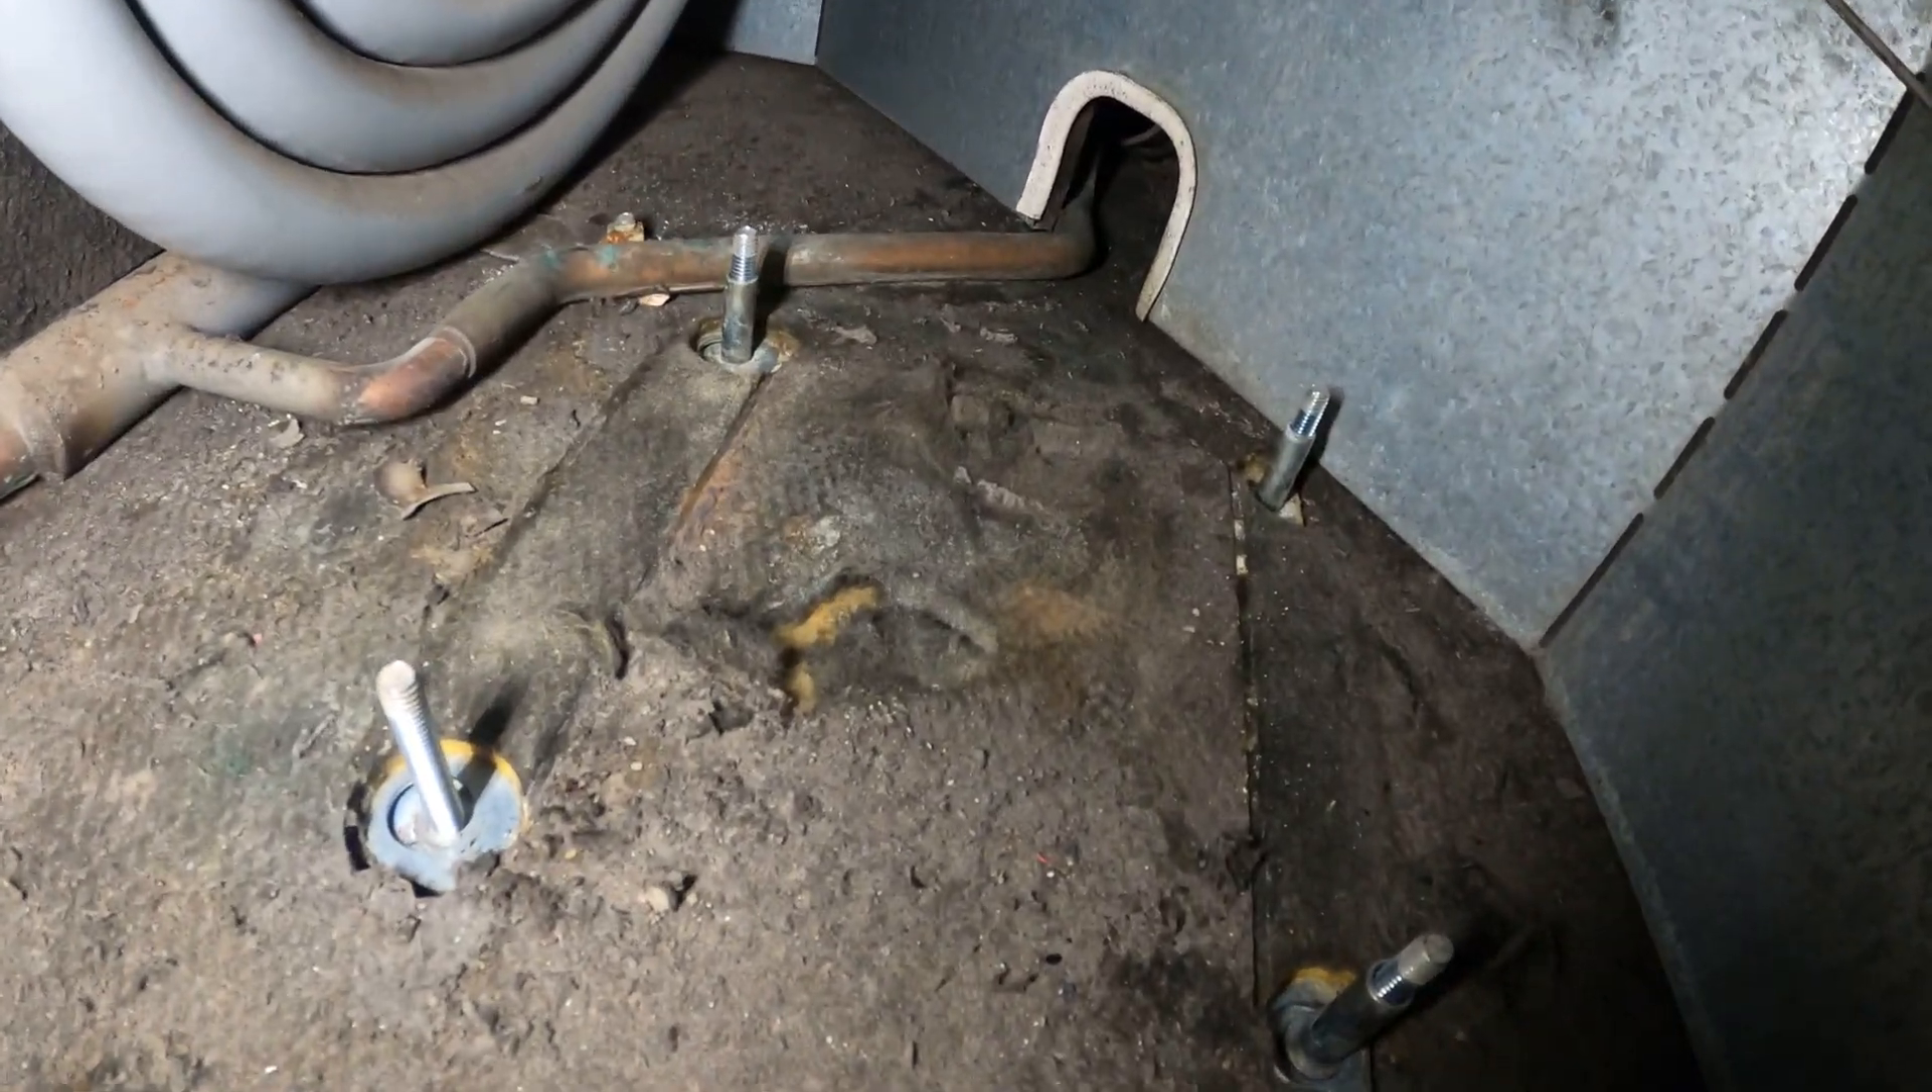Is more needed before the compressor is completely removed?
No.